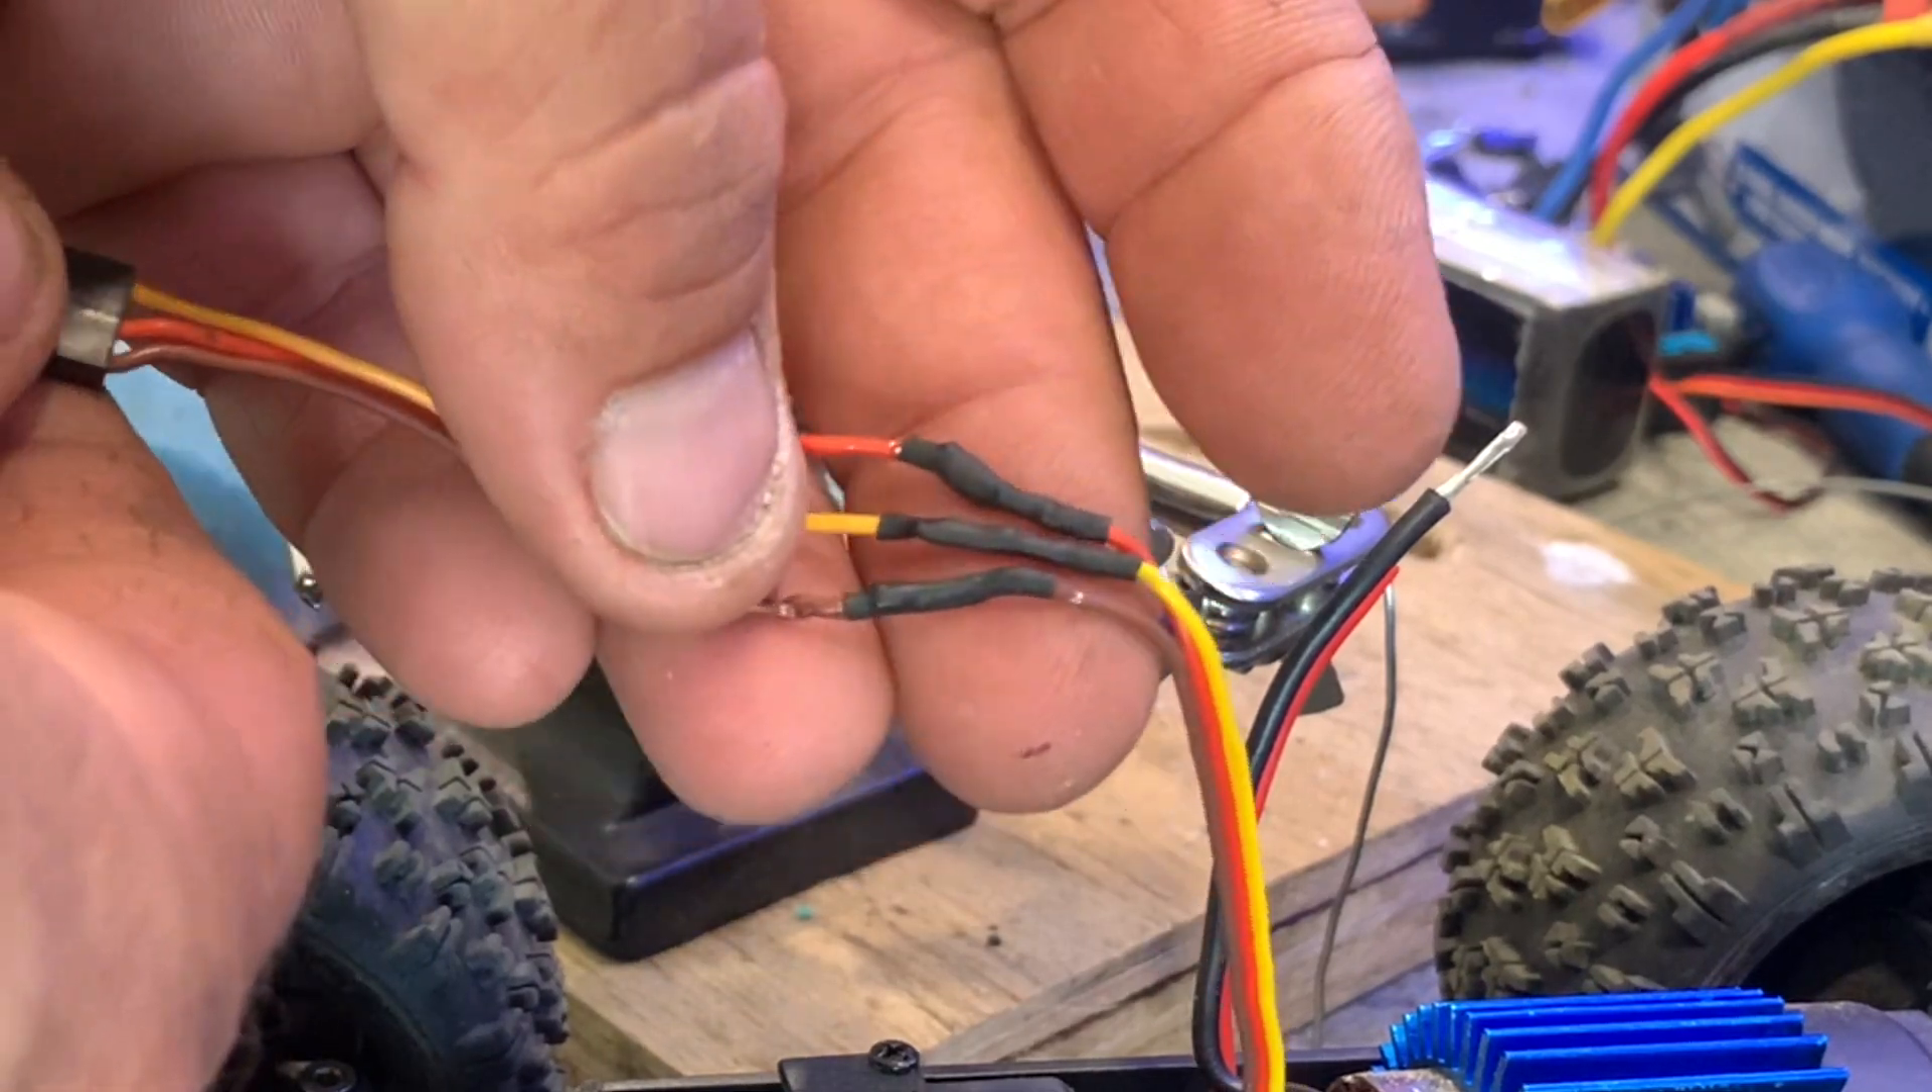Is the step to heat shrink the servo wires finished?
Yes.